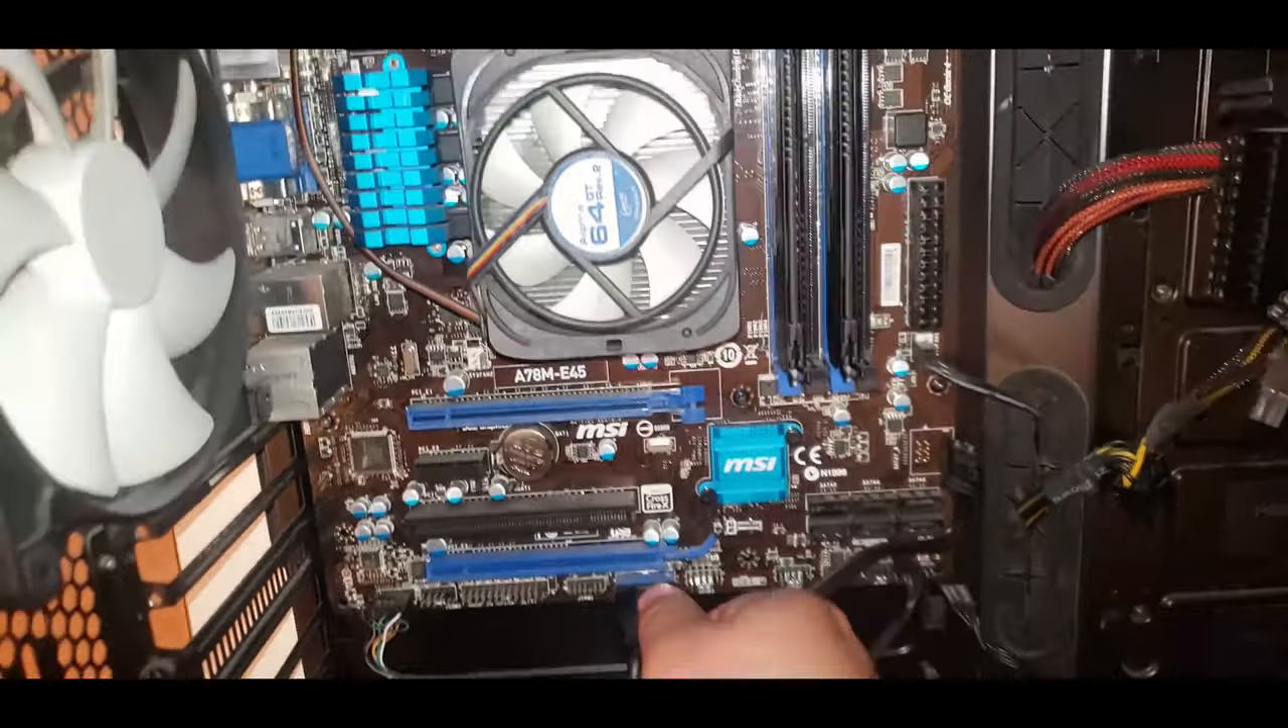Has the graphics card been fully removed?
Yes.